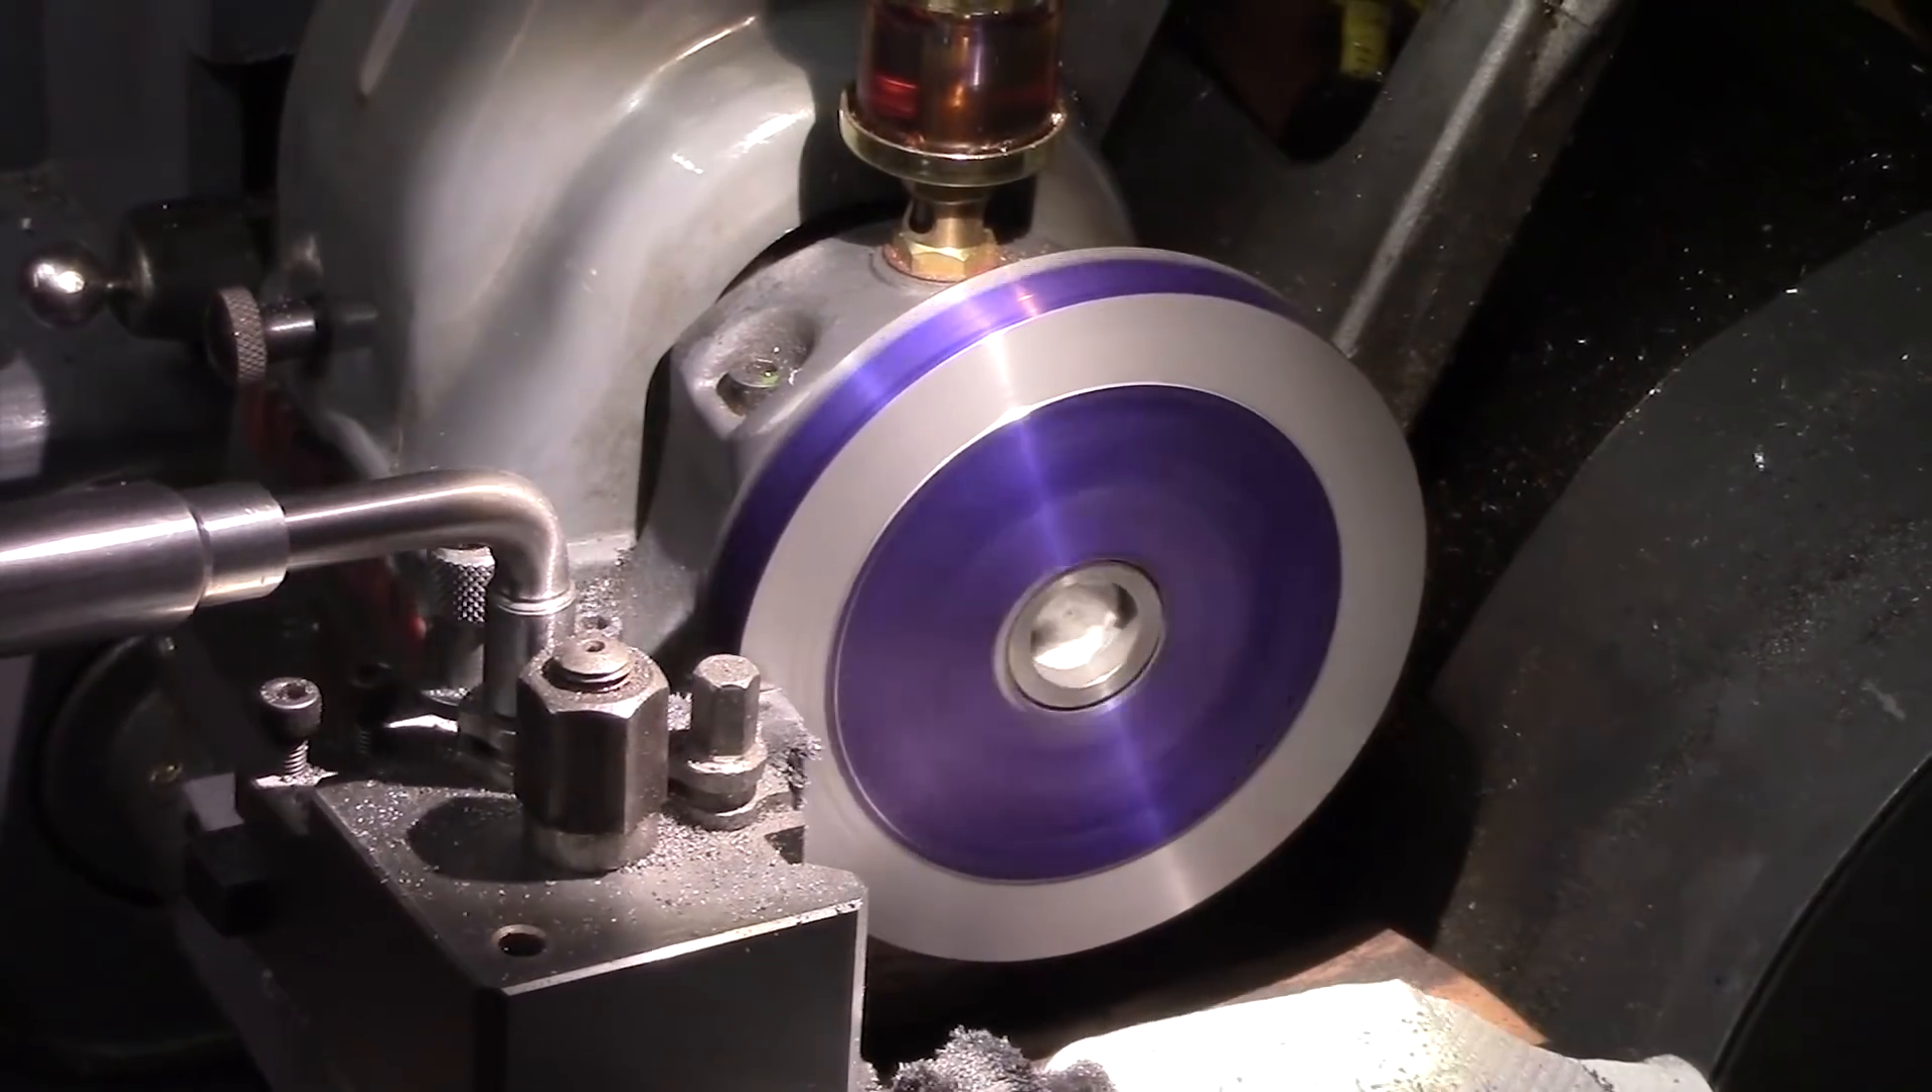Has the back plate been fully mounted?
Yes.